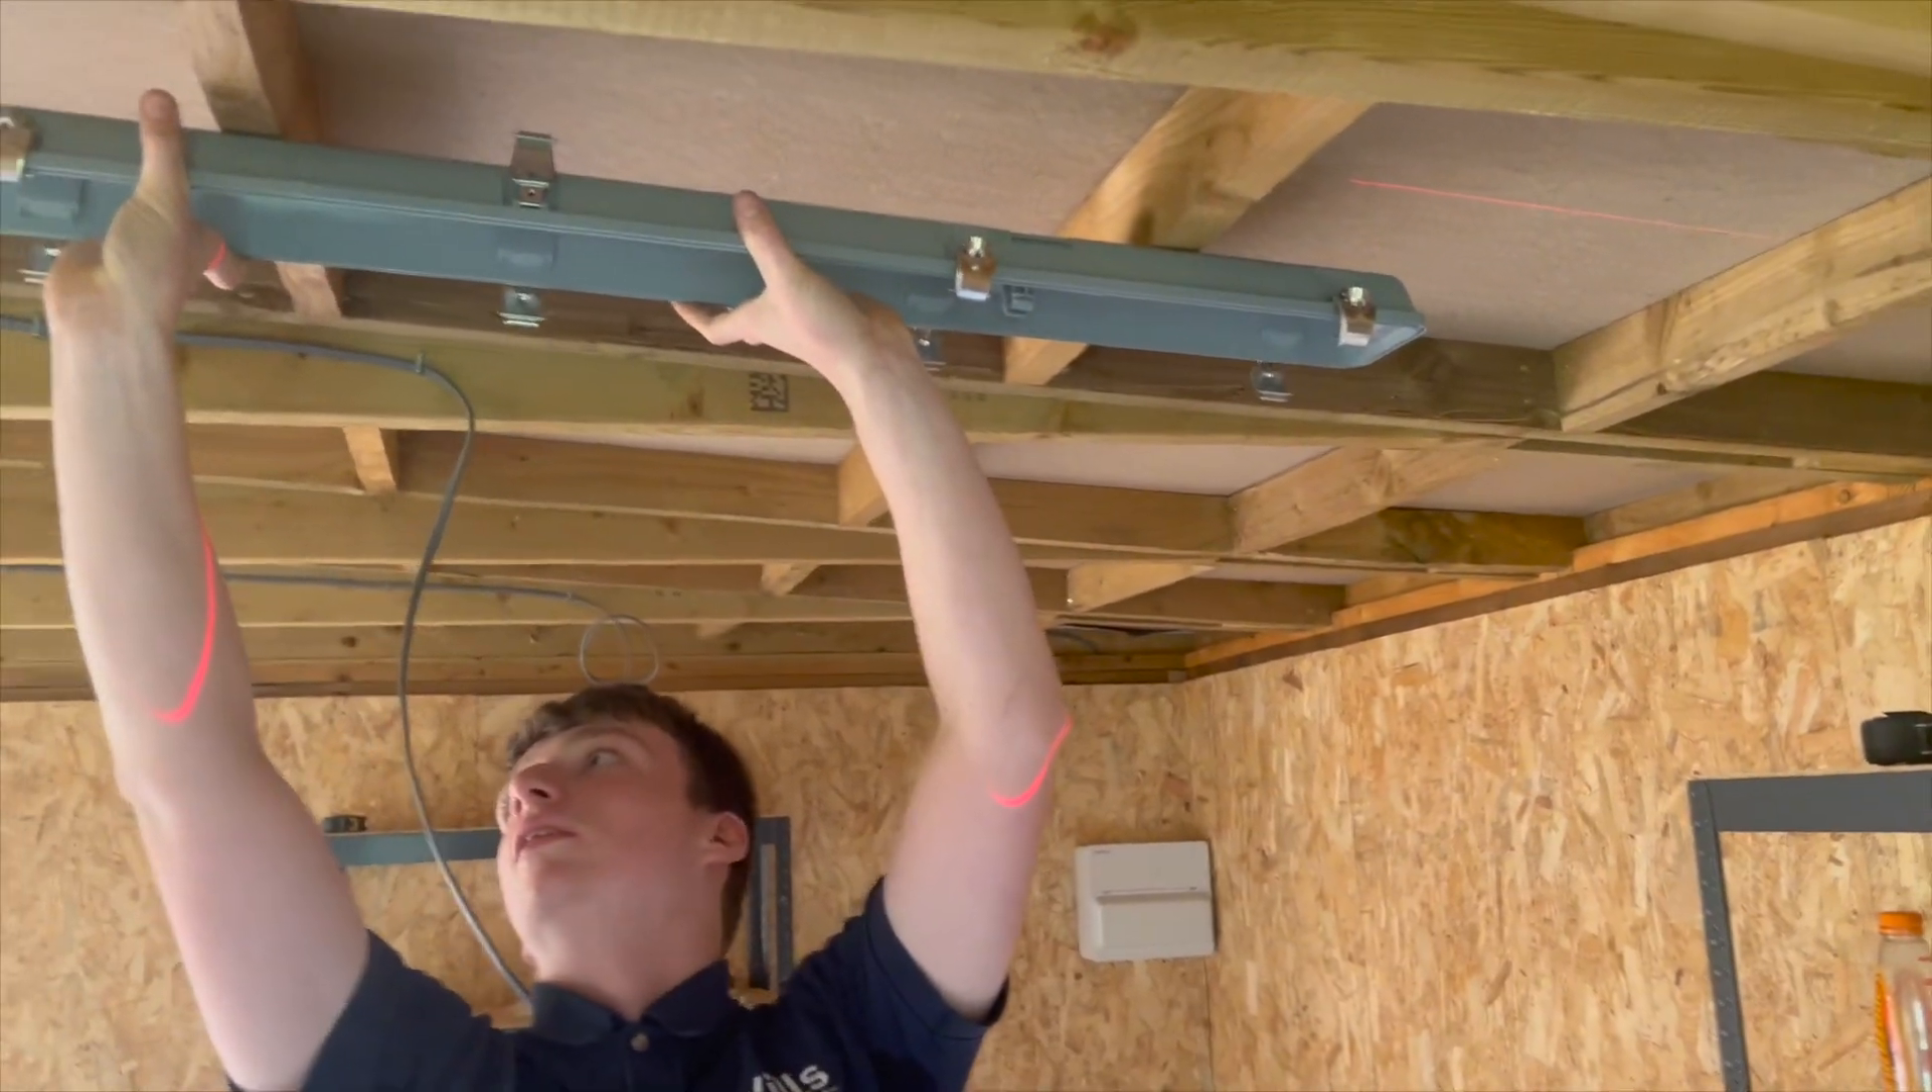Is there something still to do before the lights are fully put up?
Yes.